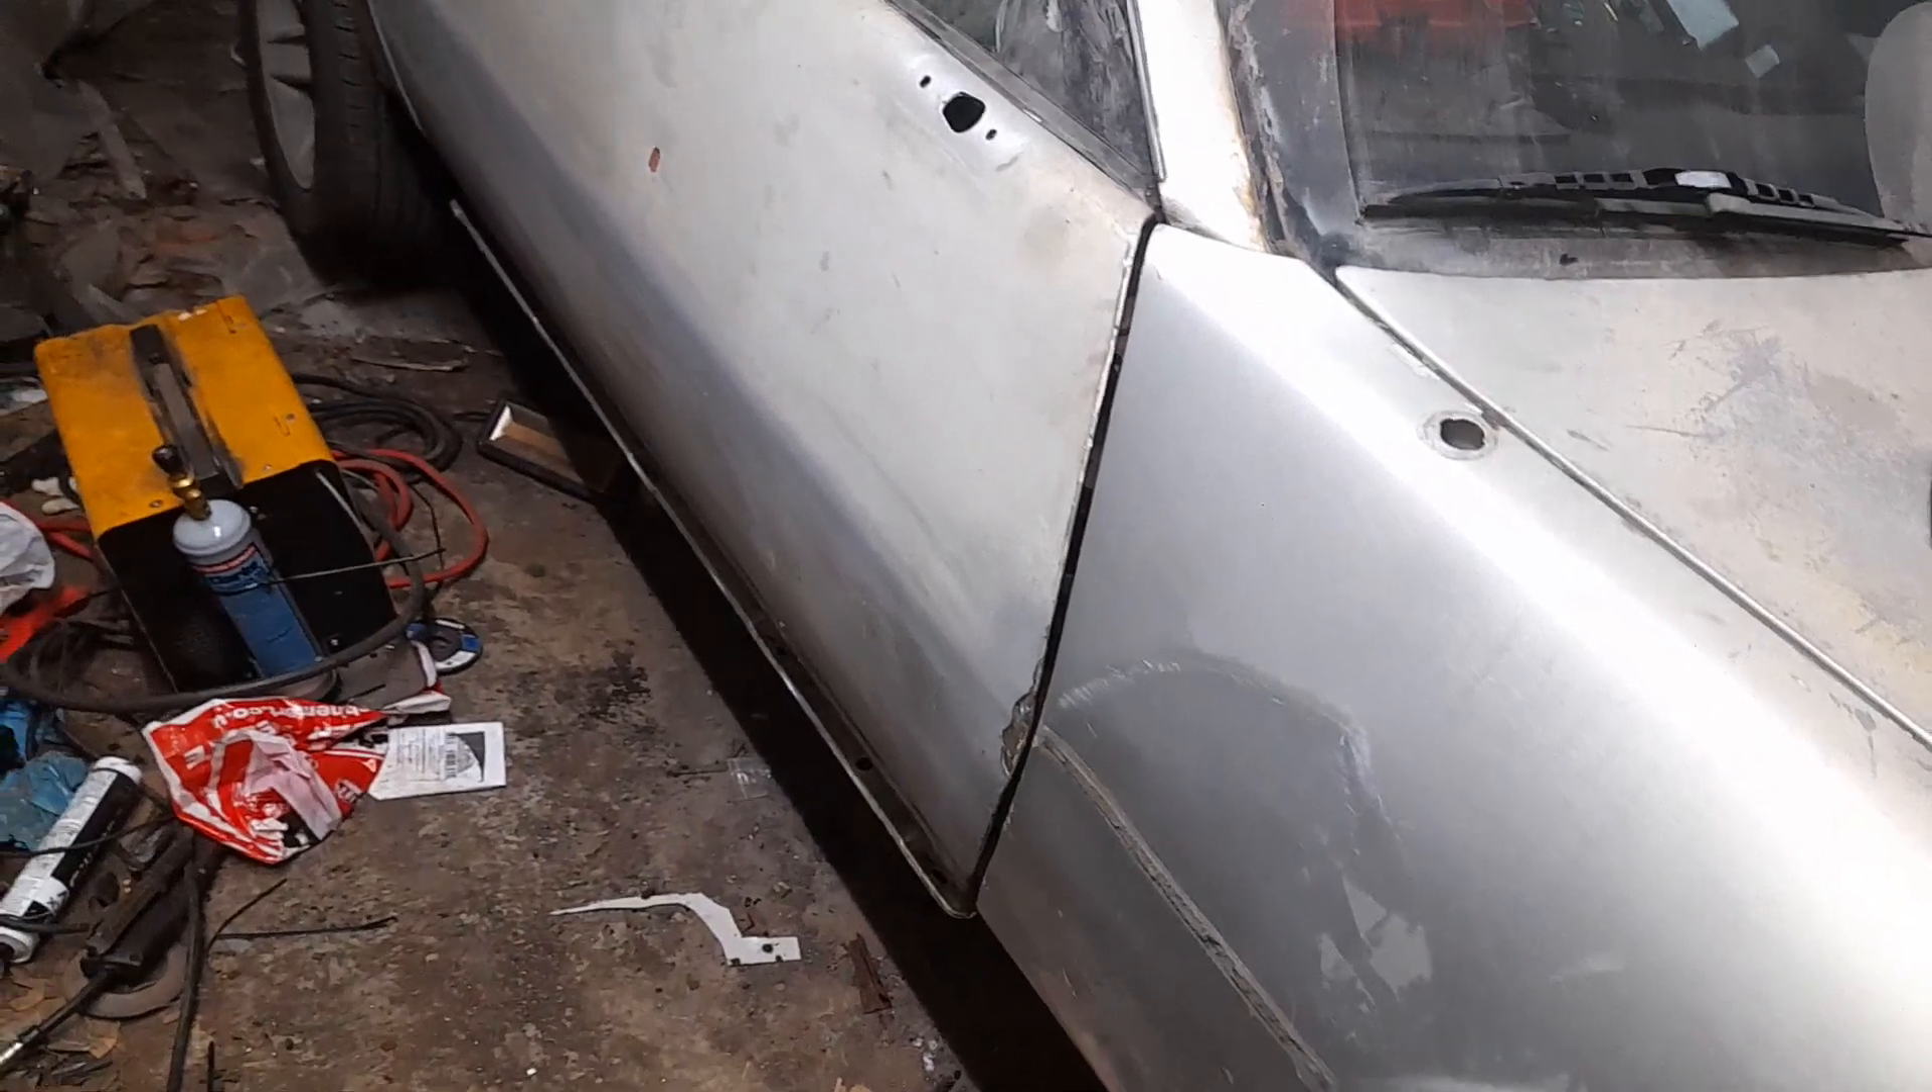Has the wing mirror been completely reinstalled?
No.